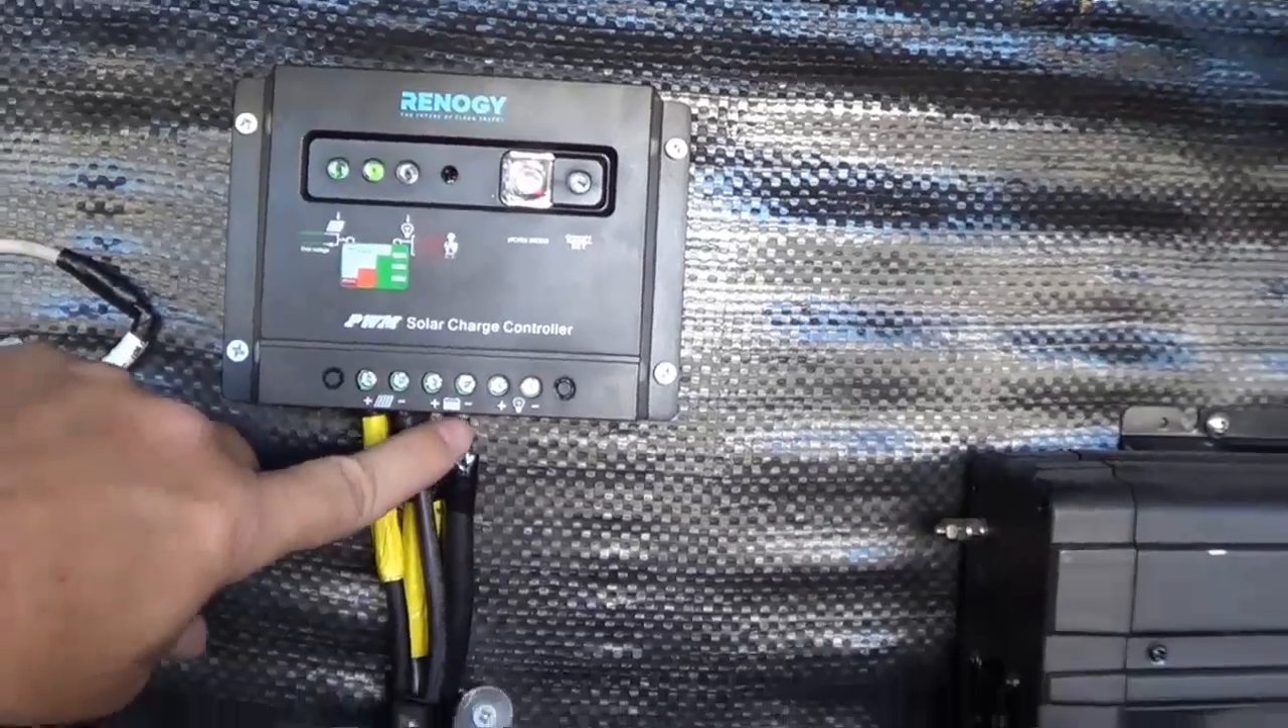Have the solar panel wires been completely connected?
Yes.